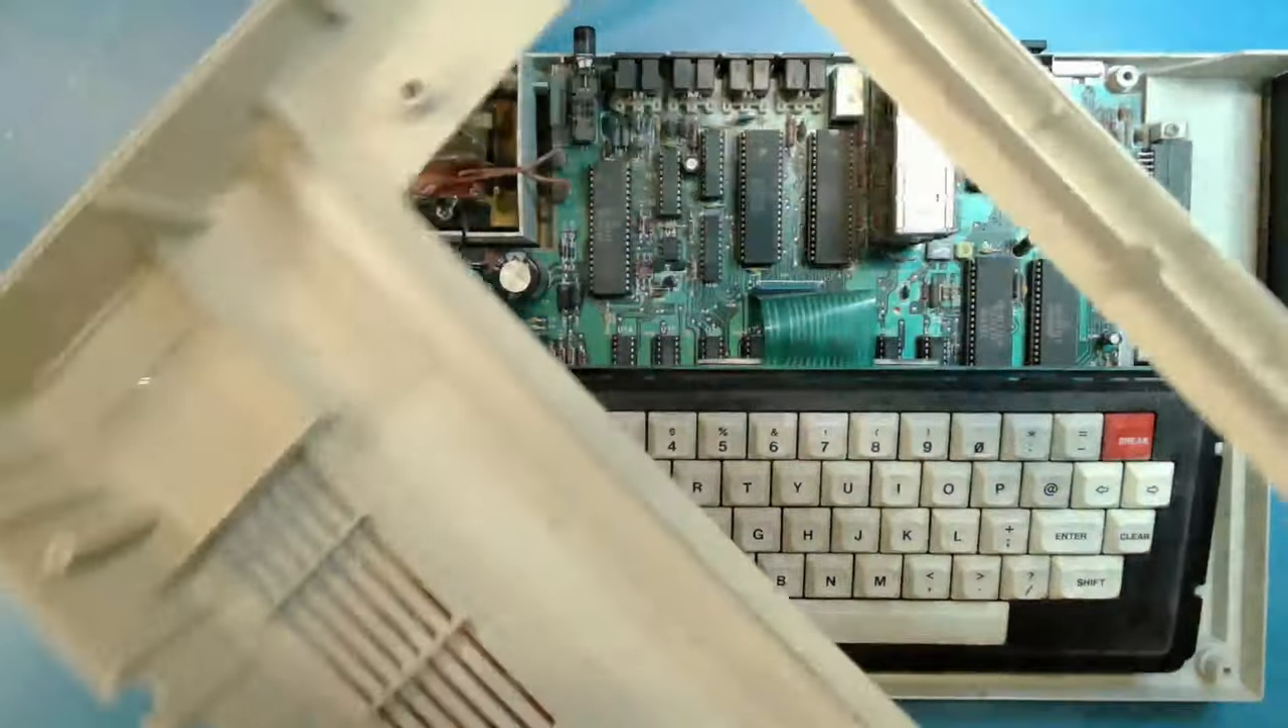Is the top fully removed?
Yes.